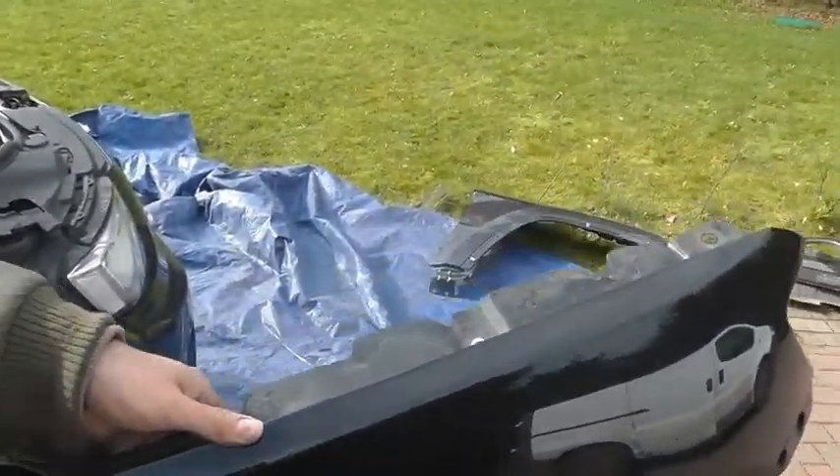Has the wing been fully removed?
Yes.